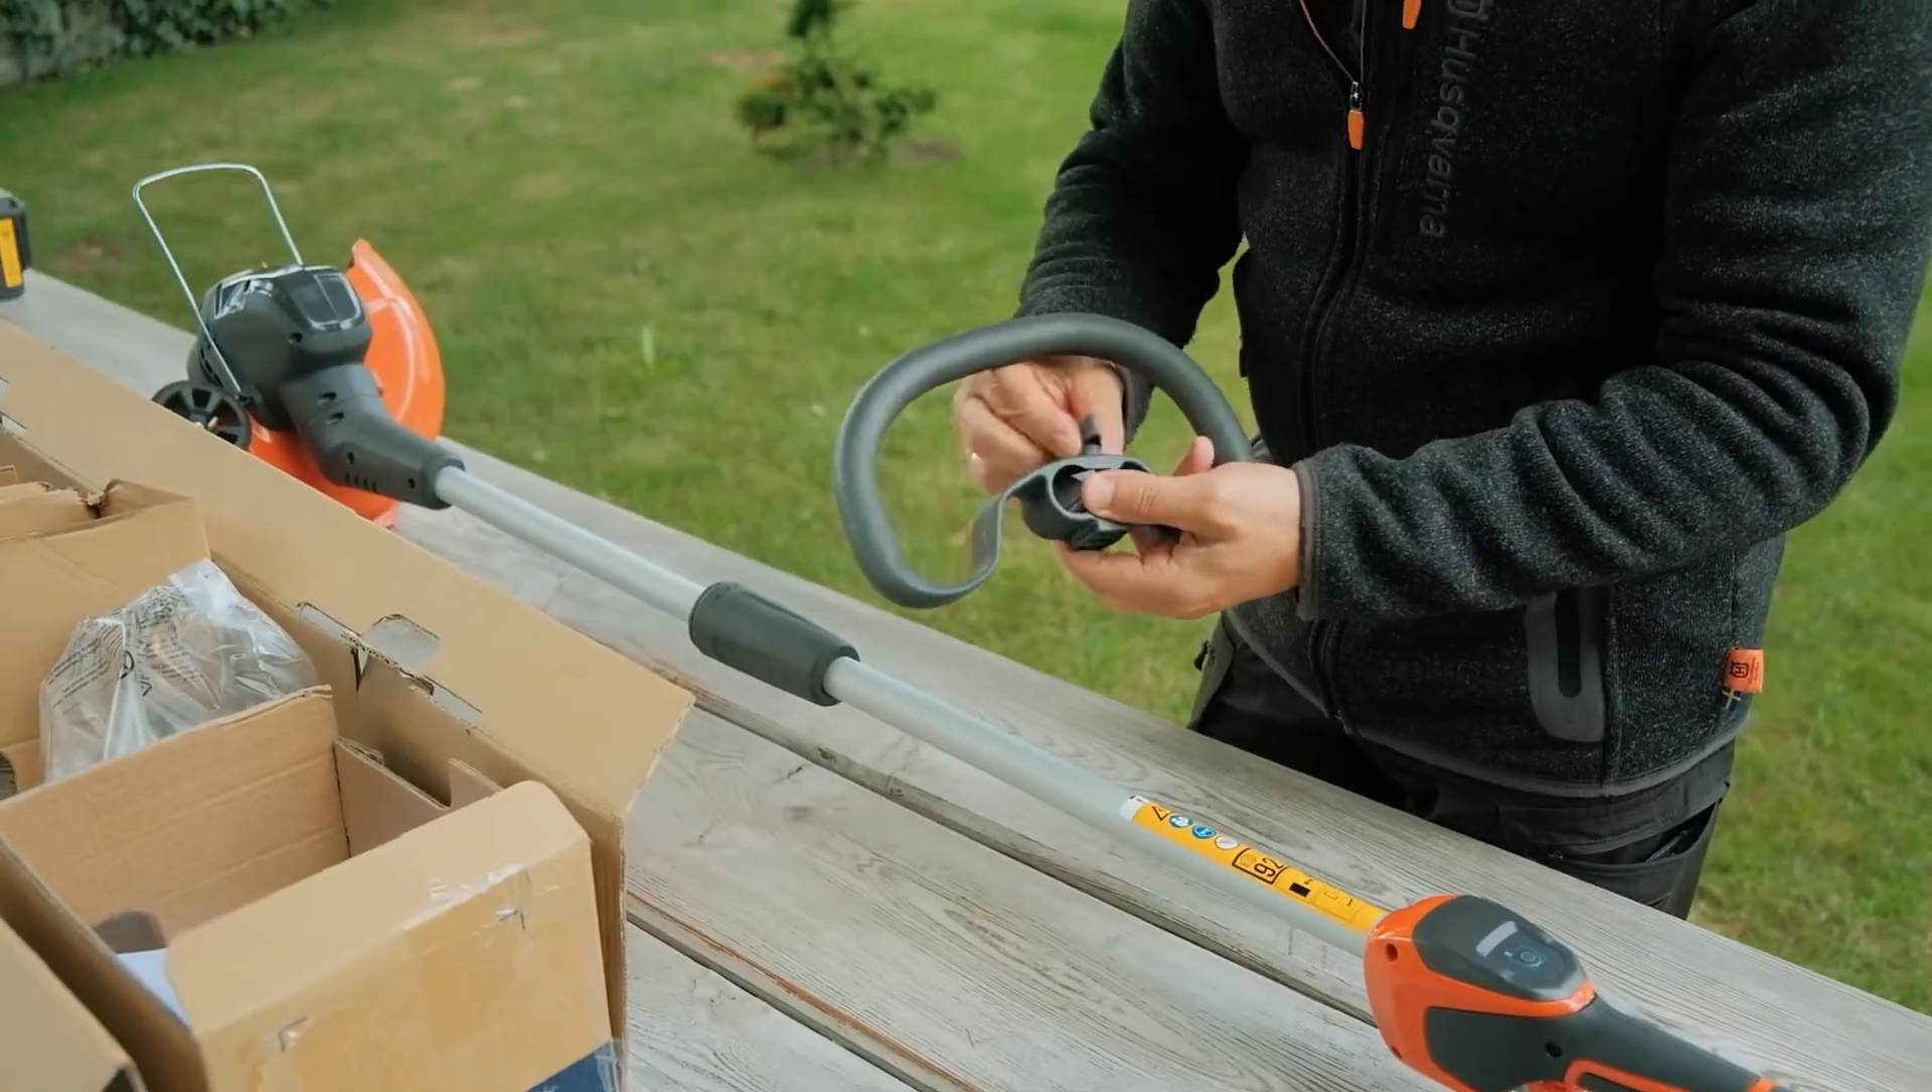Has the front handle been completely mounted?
No.